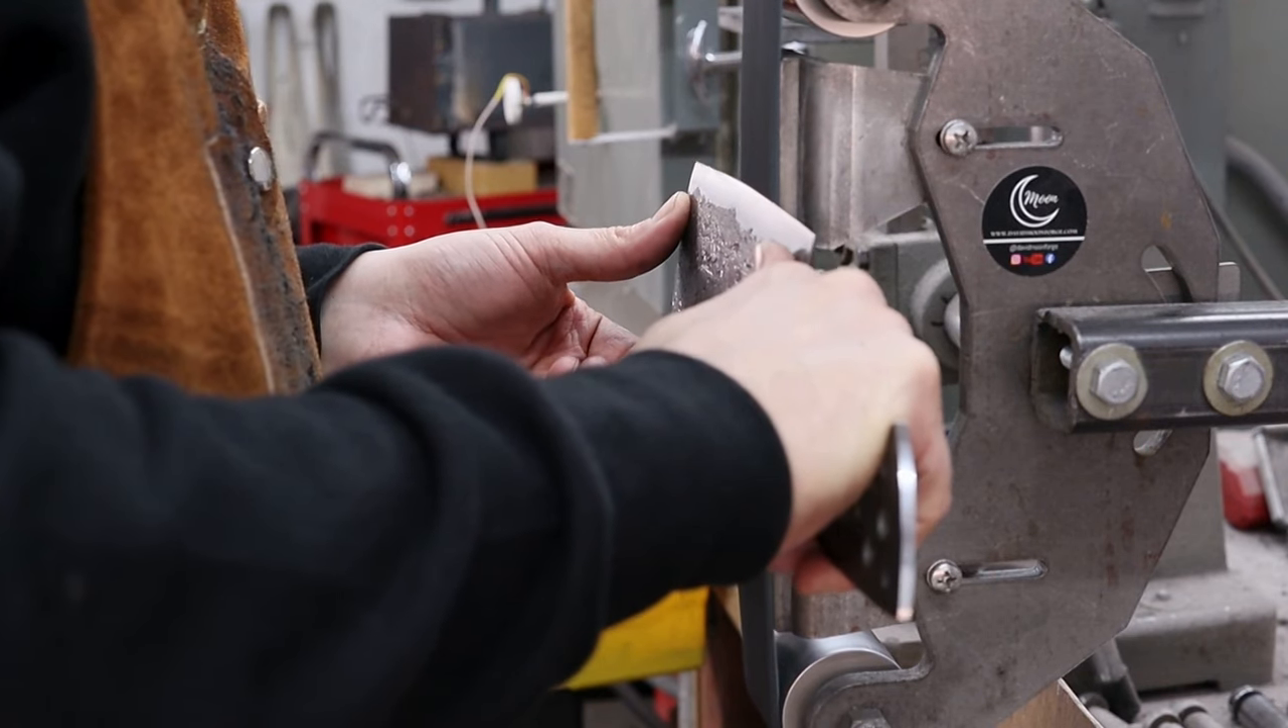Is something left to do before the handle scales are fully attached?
Yes.